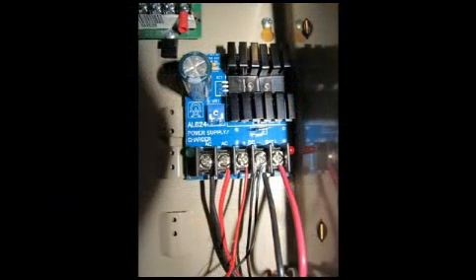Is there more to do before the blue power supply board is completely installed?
No.